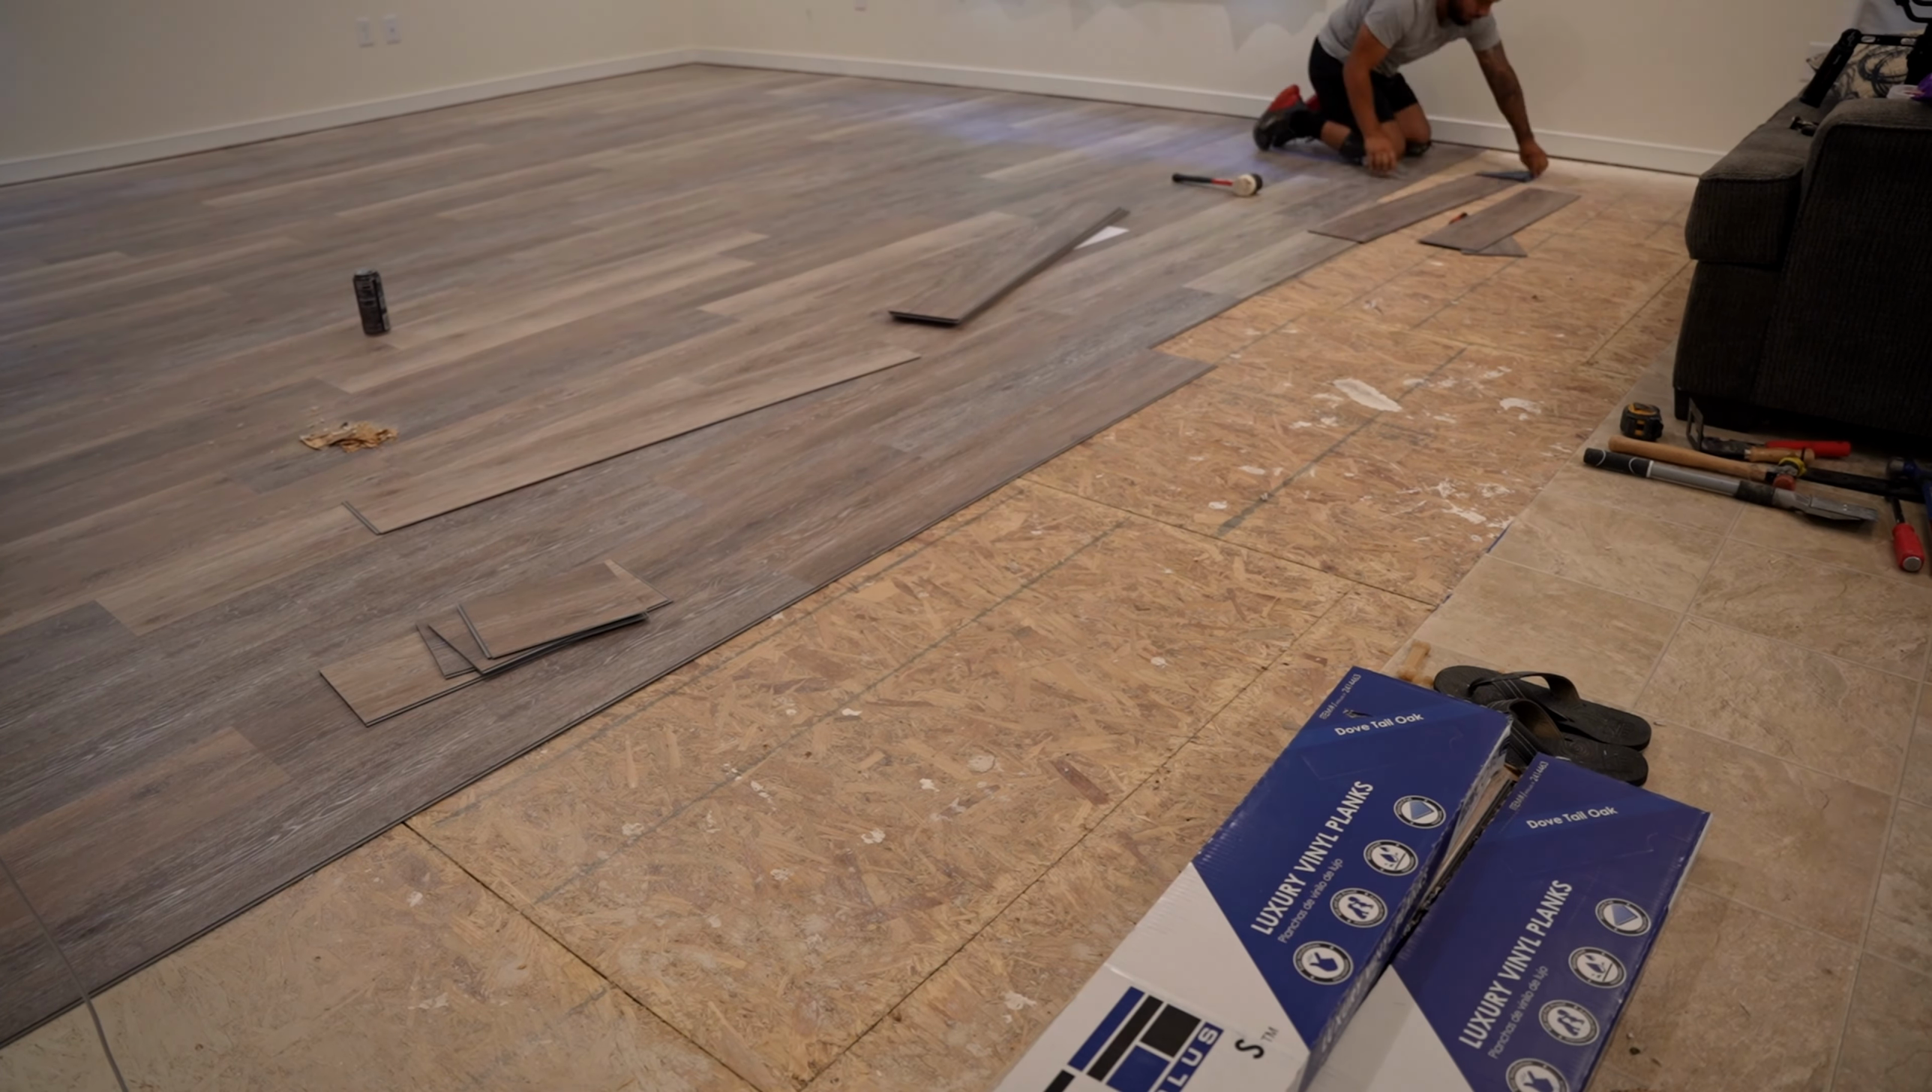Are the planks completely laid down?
No.